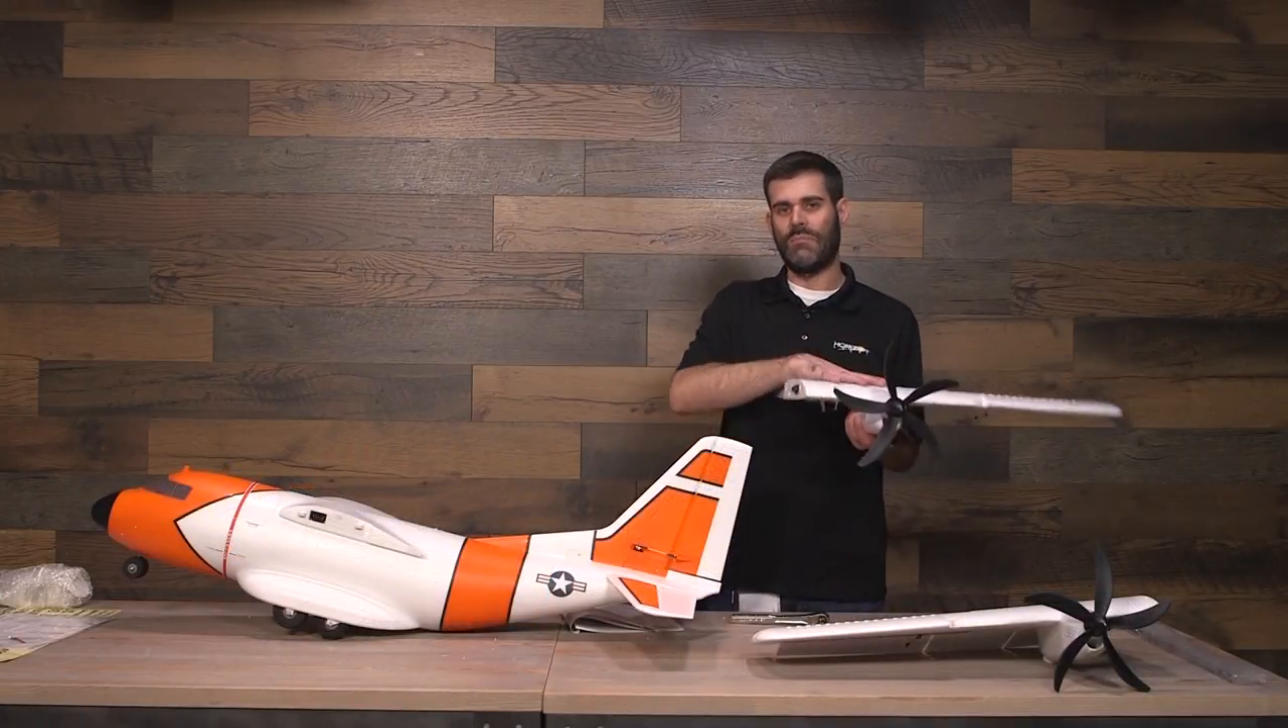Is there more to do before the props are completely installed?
No.